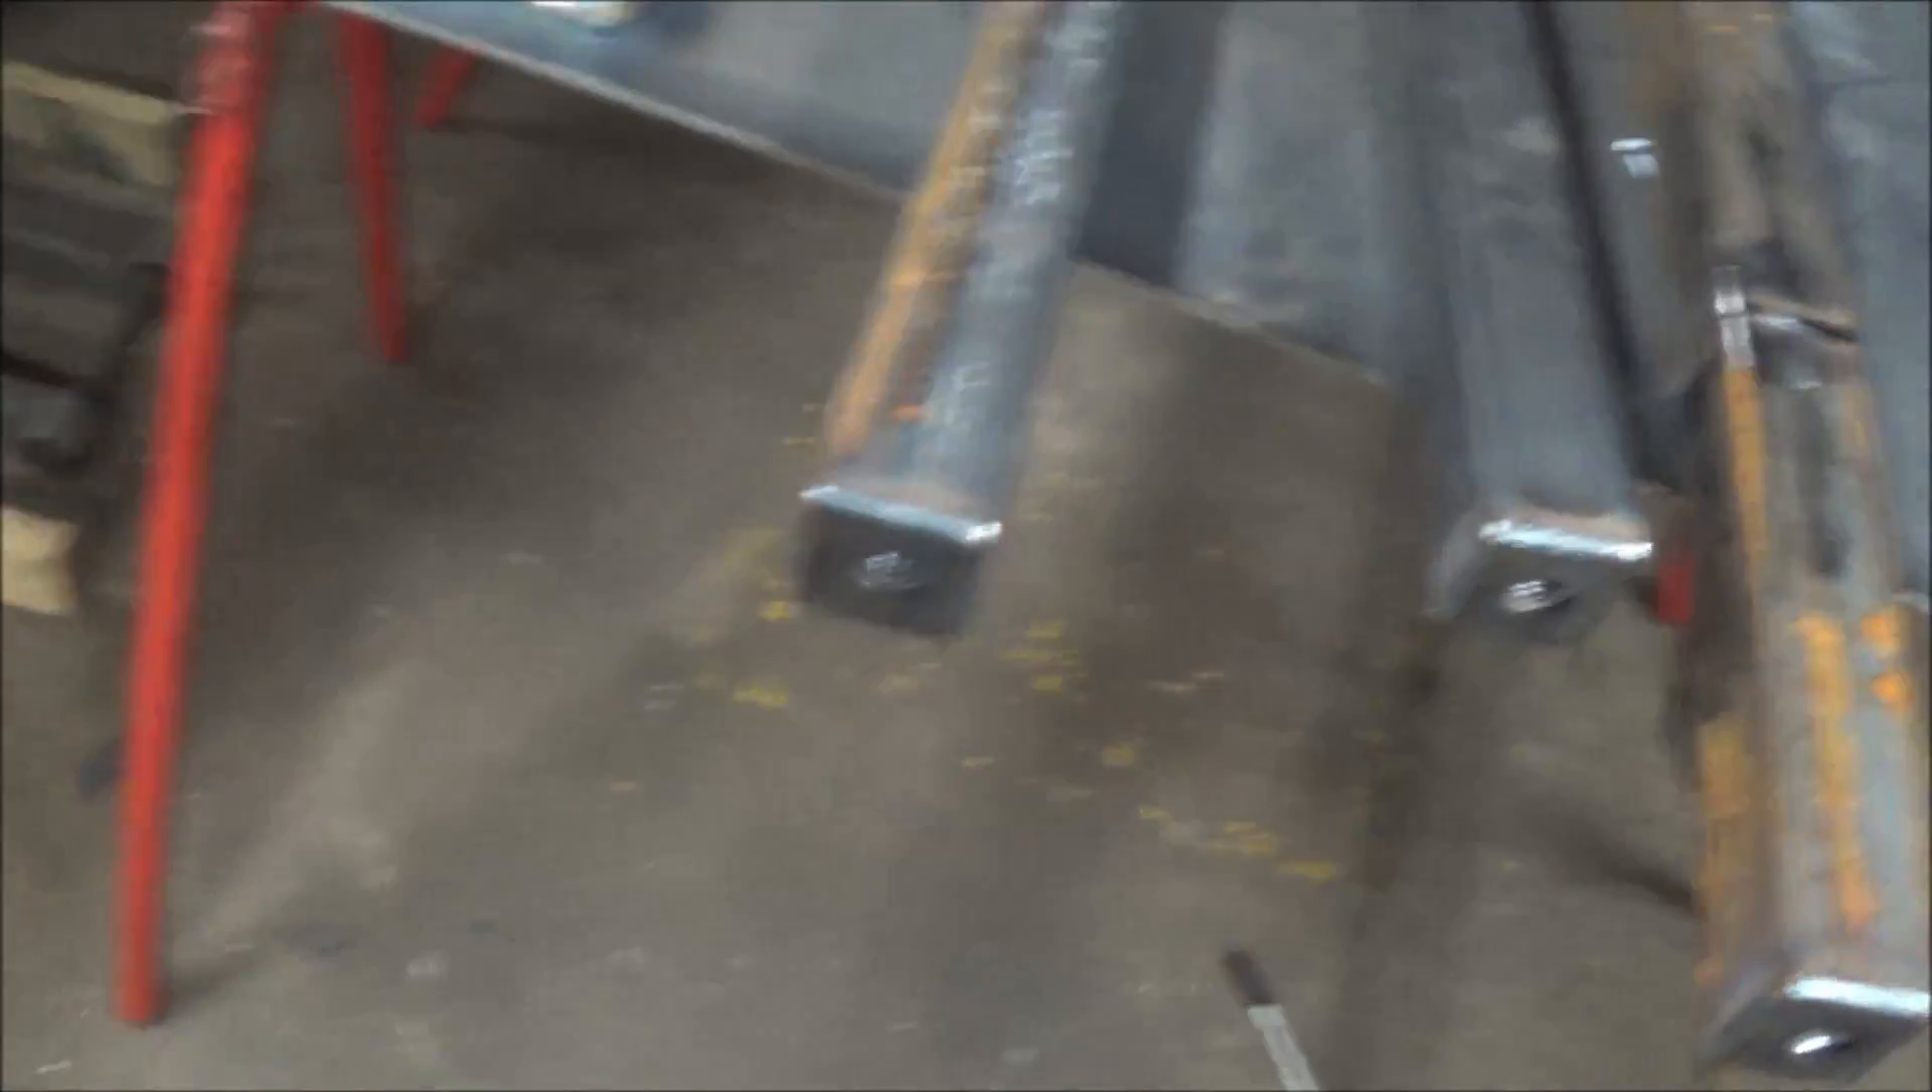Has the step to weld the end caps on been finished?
Yes.